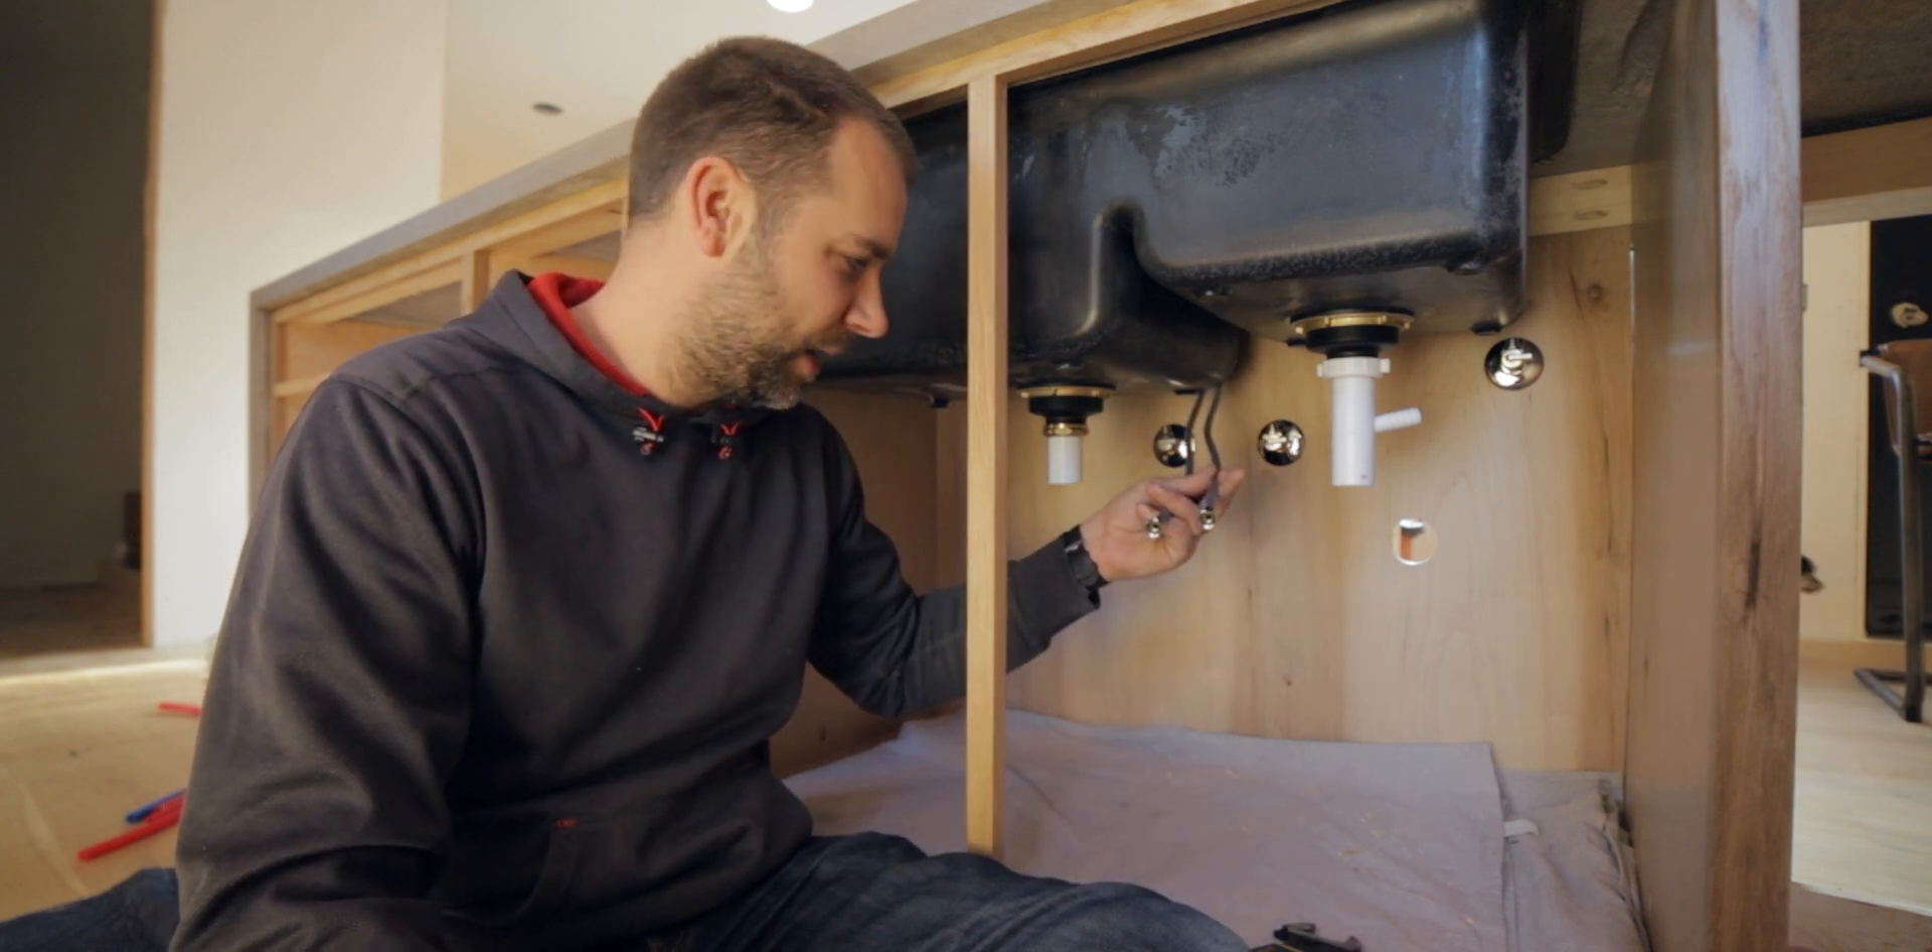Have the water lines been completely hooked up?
No.